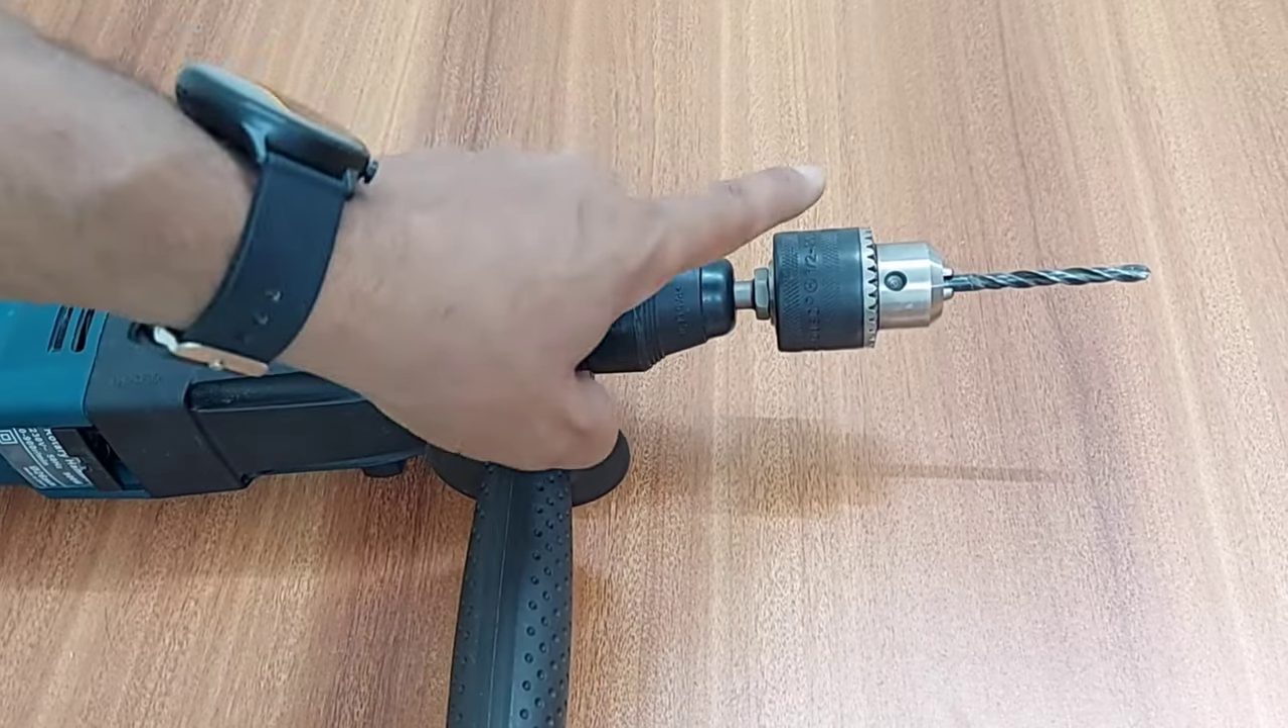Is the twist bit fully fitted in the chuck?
Yes.